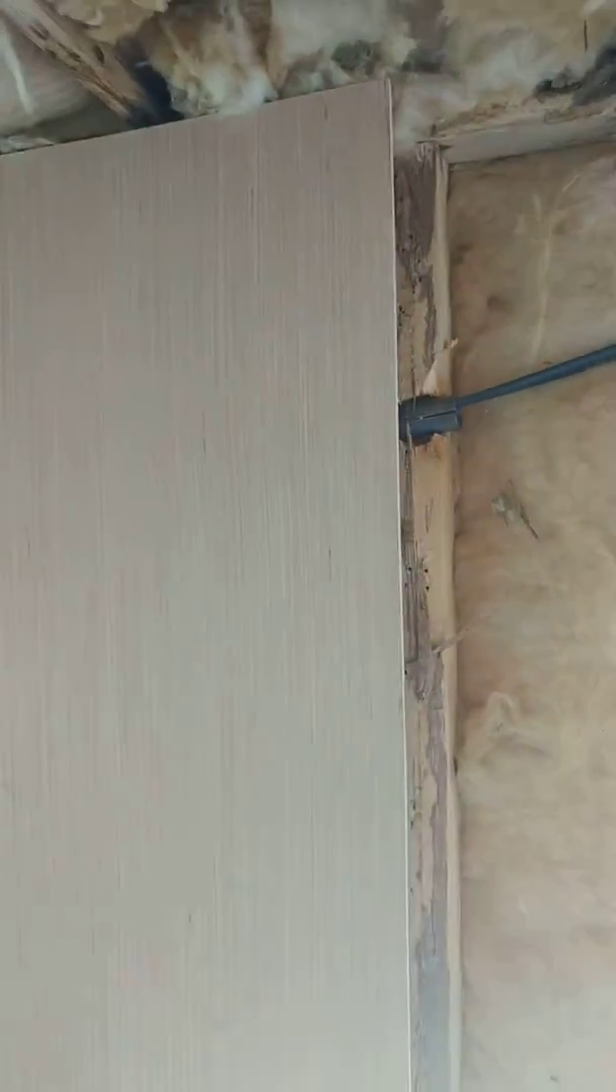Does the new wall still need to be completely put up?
Yes.